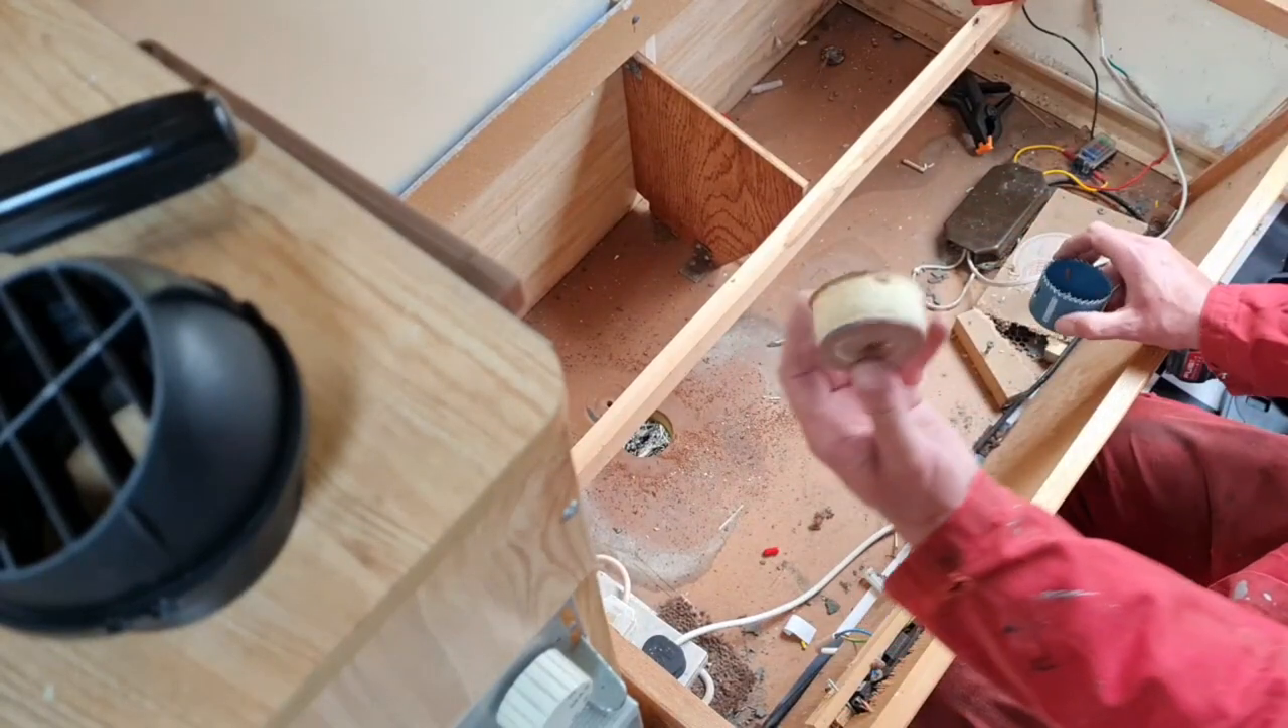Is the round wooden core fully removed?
Yes.